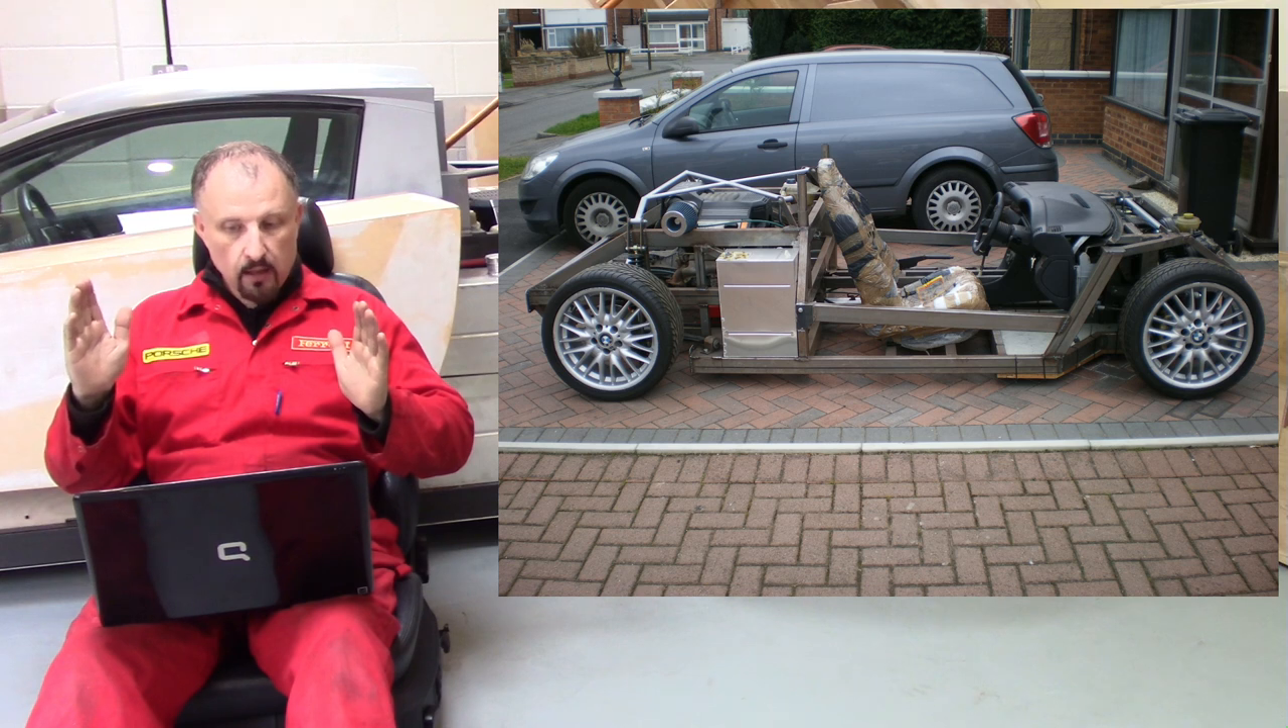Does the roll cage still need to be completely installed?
Yes.